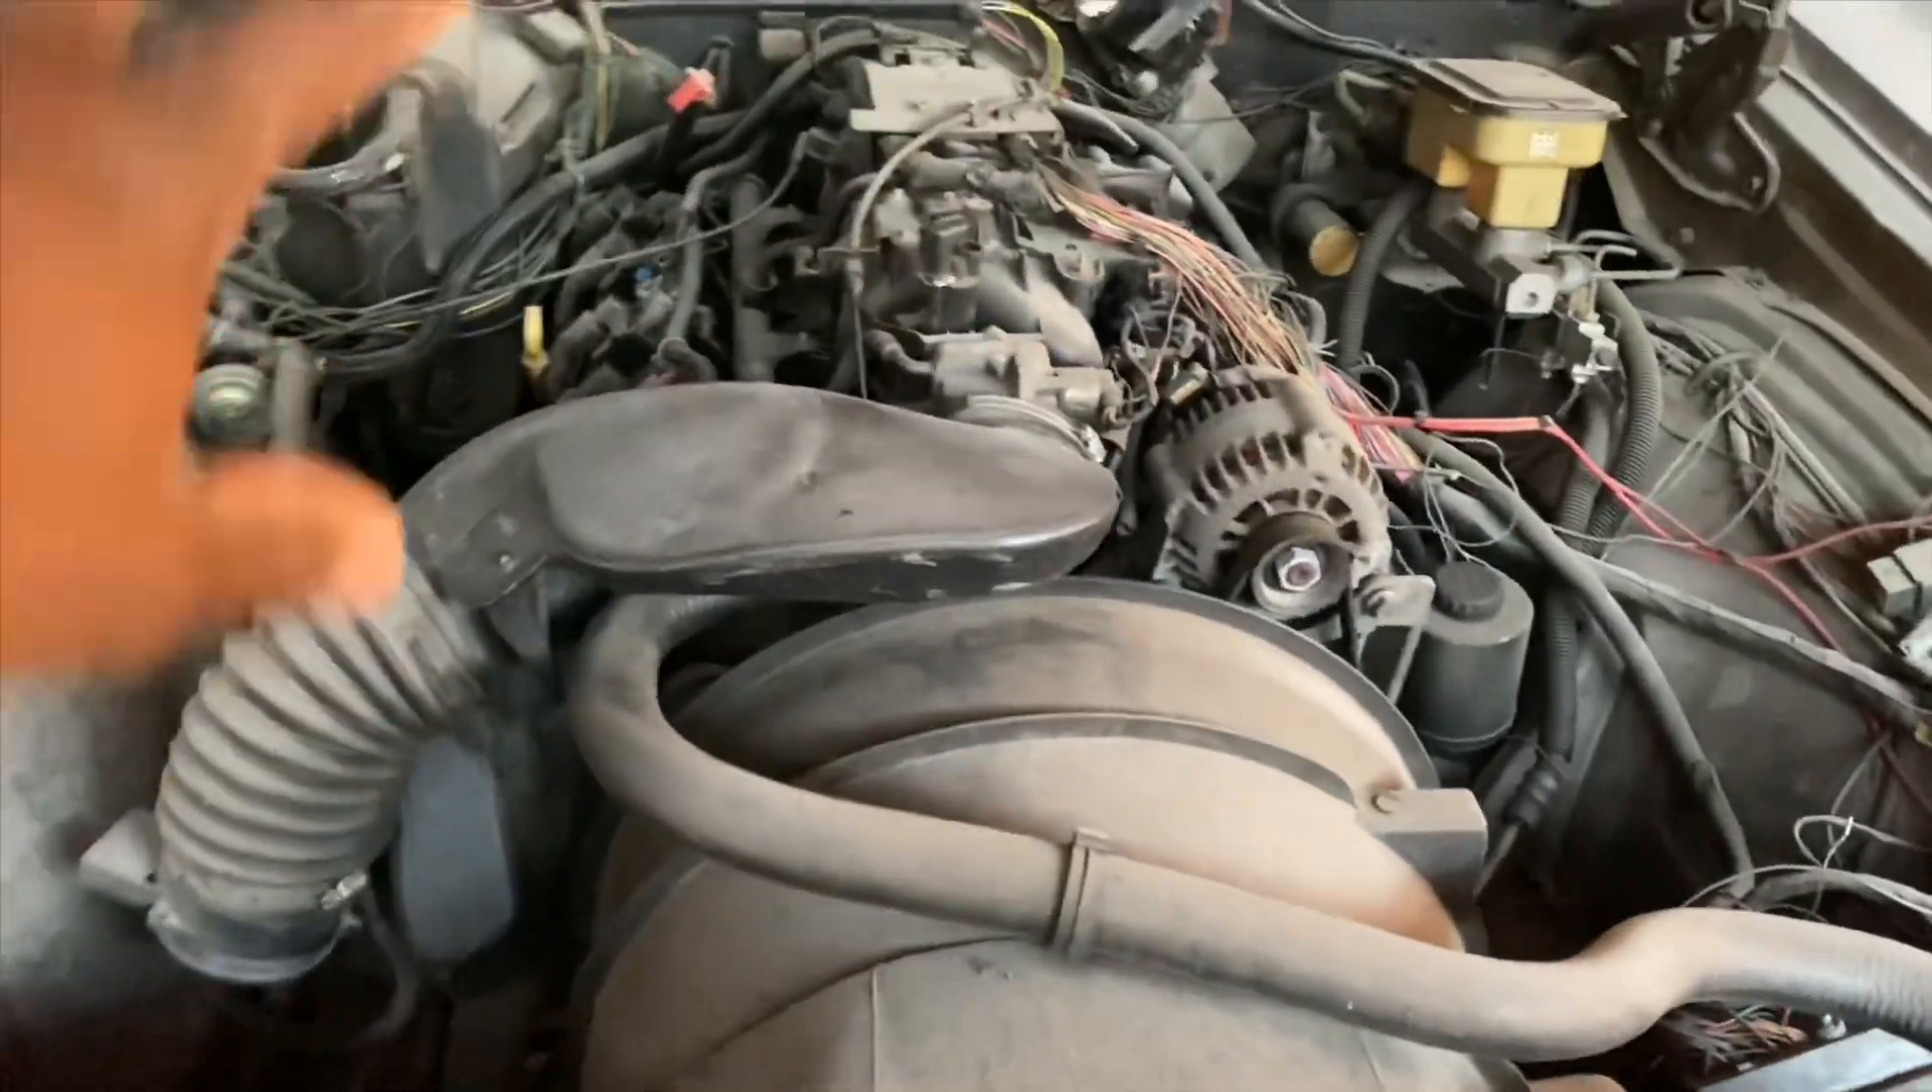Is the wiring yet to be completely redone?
Yes.